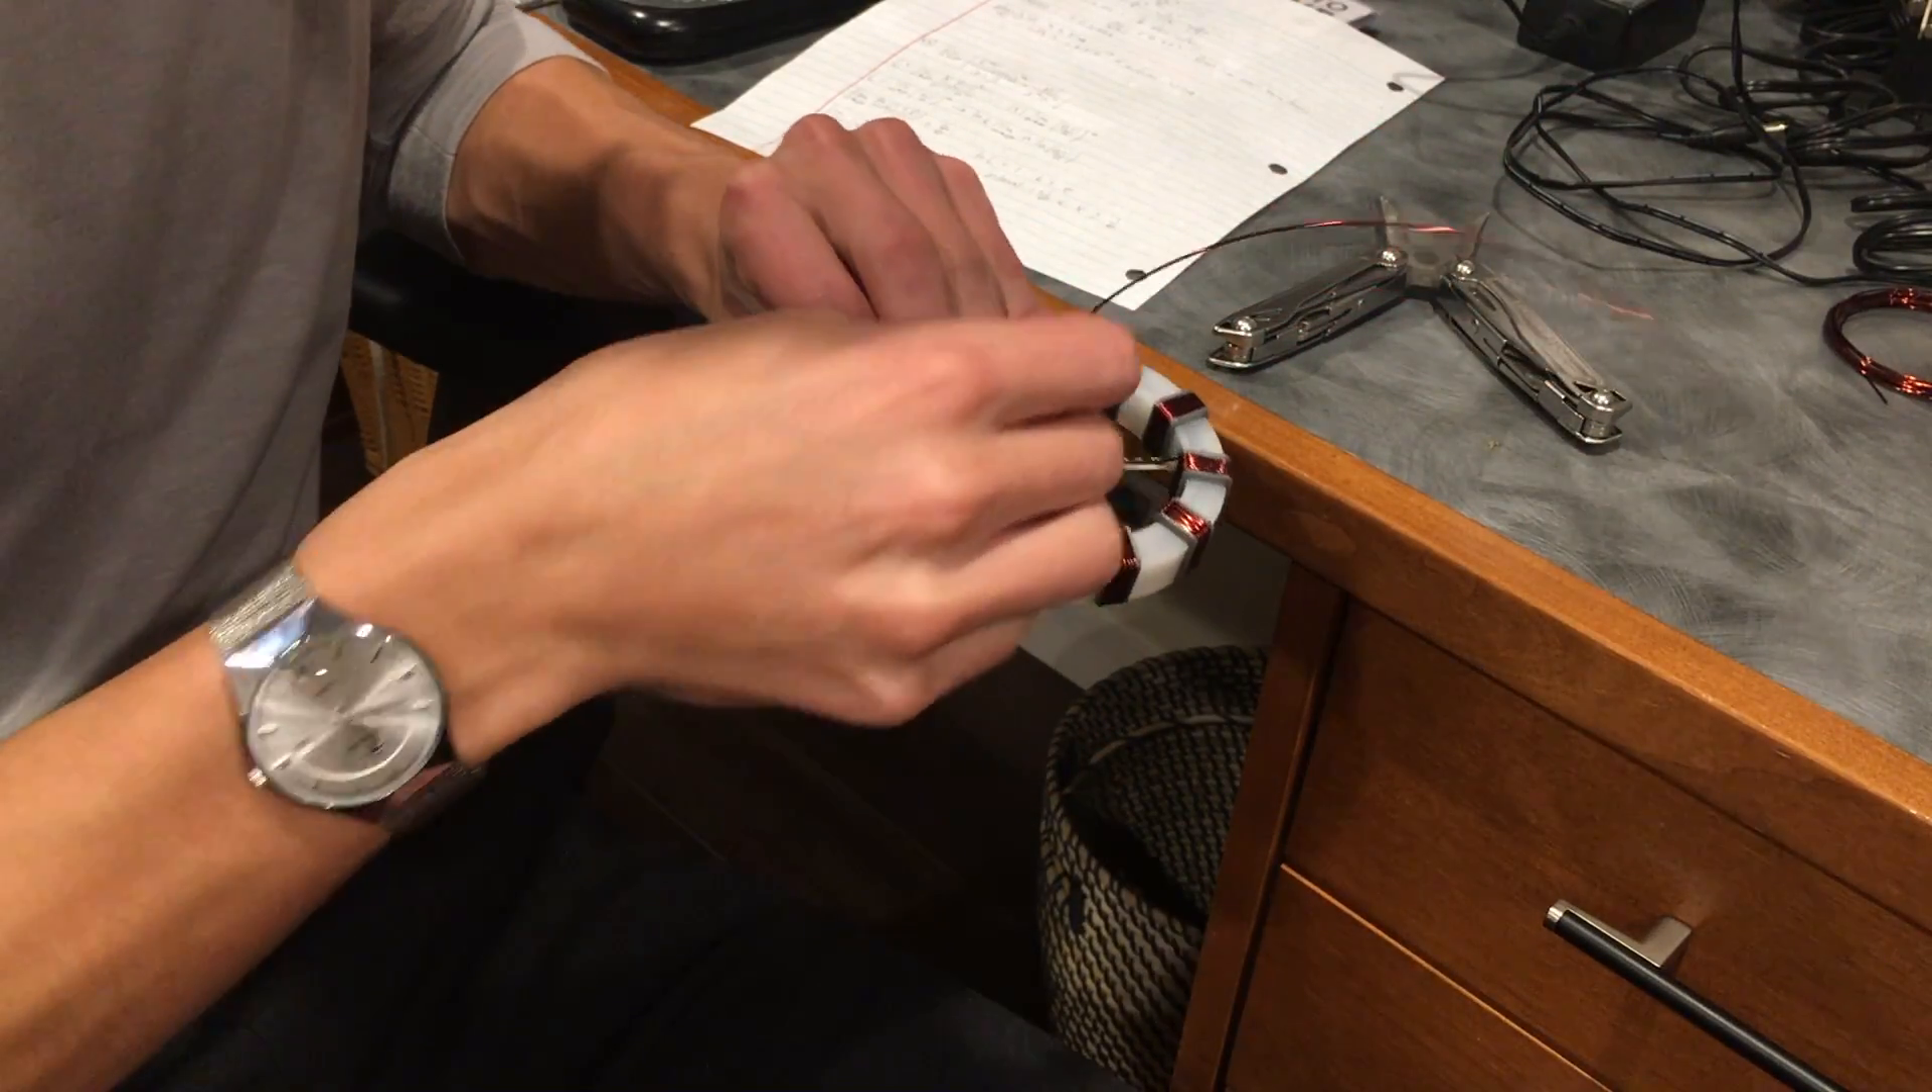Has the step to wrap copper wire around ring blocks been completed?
No.